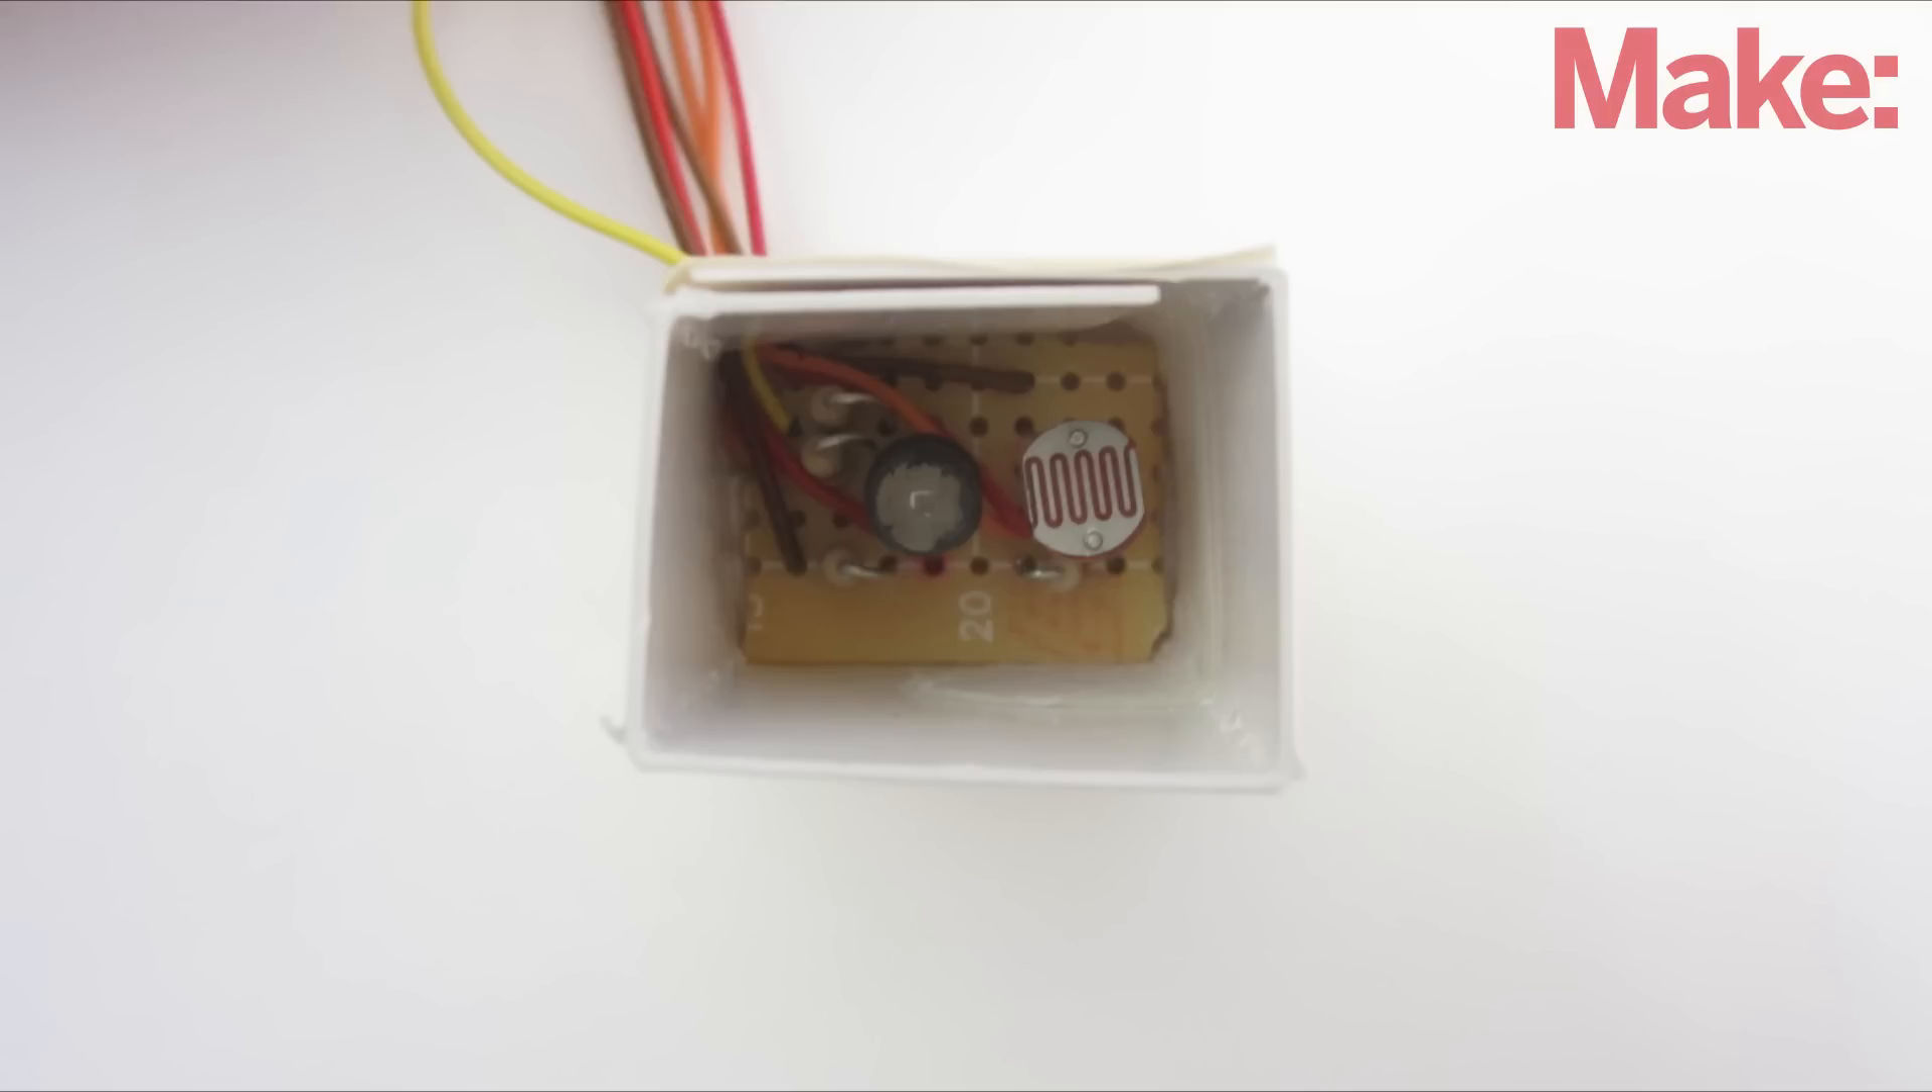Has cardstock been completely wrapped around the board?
Yes.